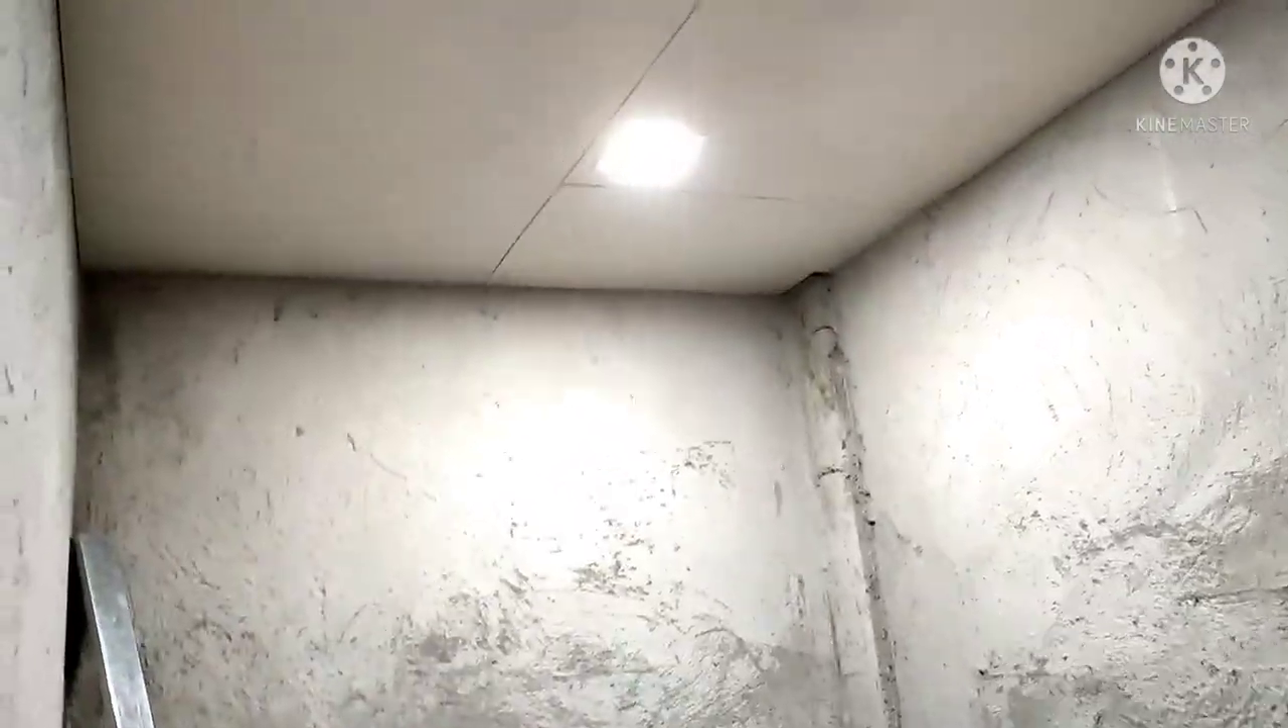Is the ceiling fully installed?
Yes.